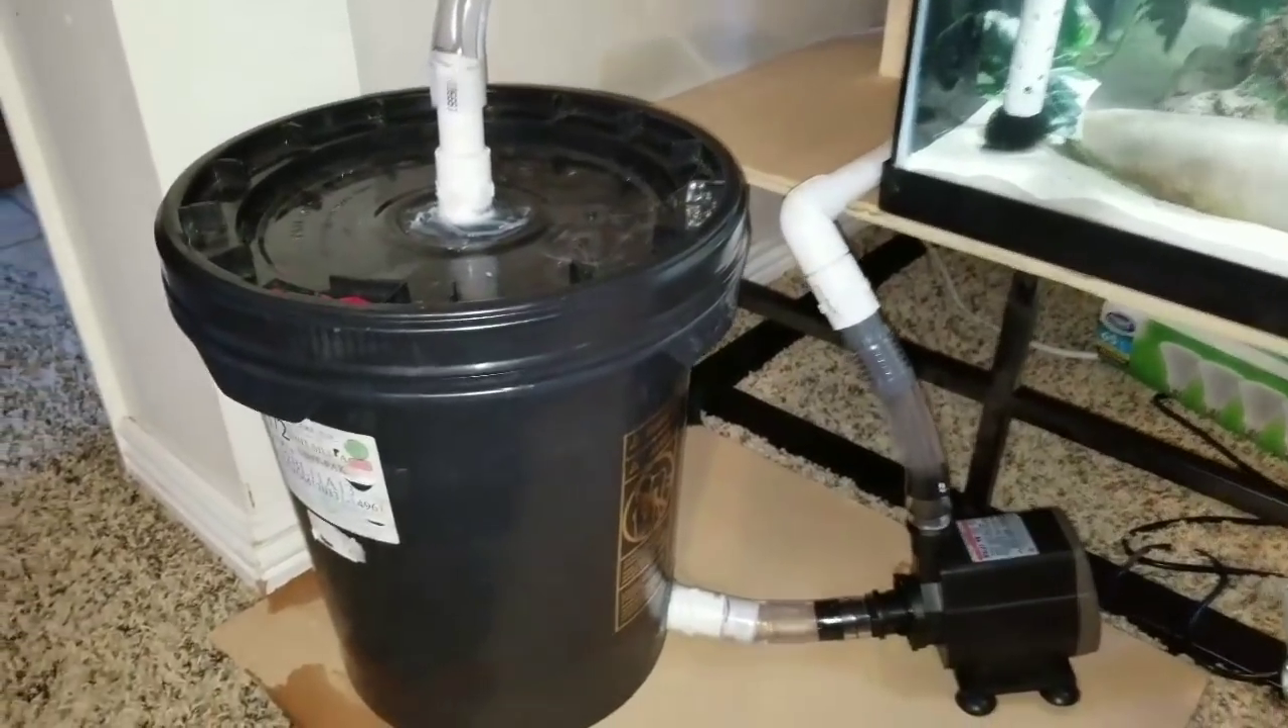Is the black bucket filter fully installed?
Yes.